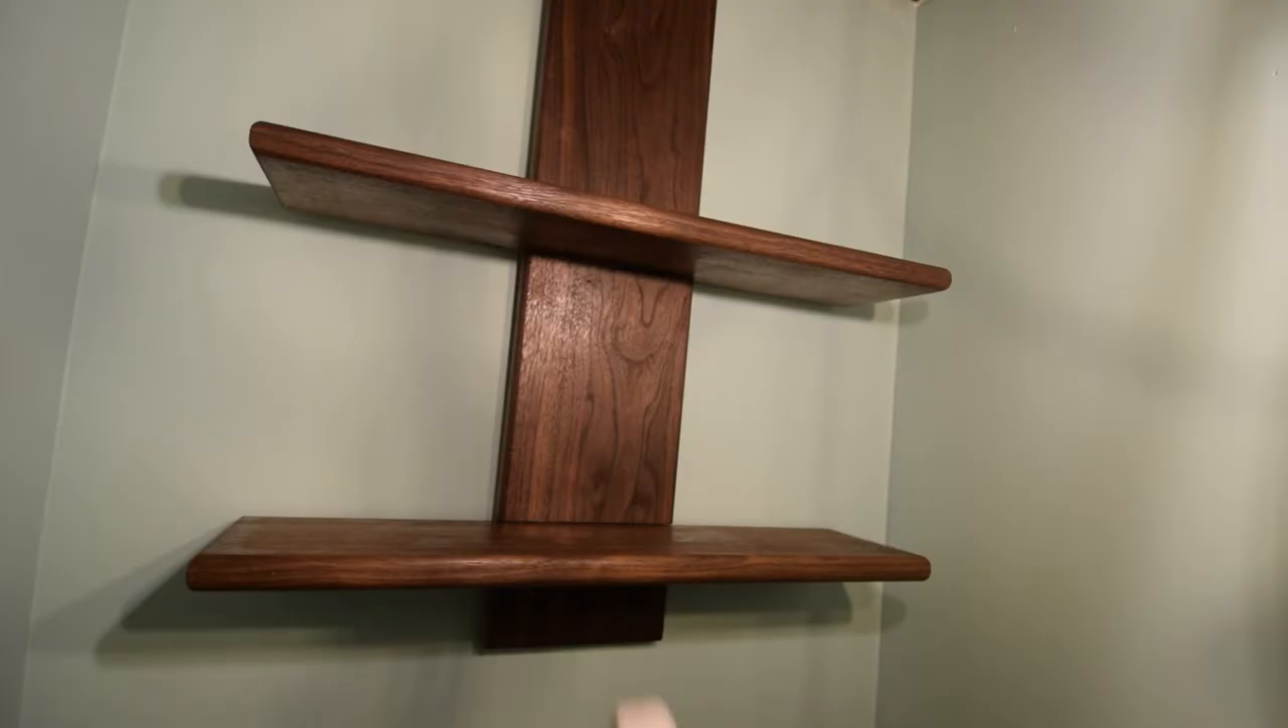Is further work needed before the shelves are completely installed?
No.